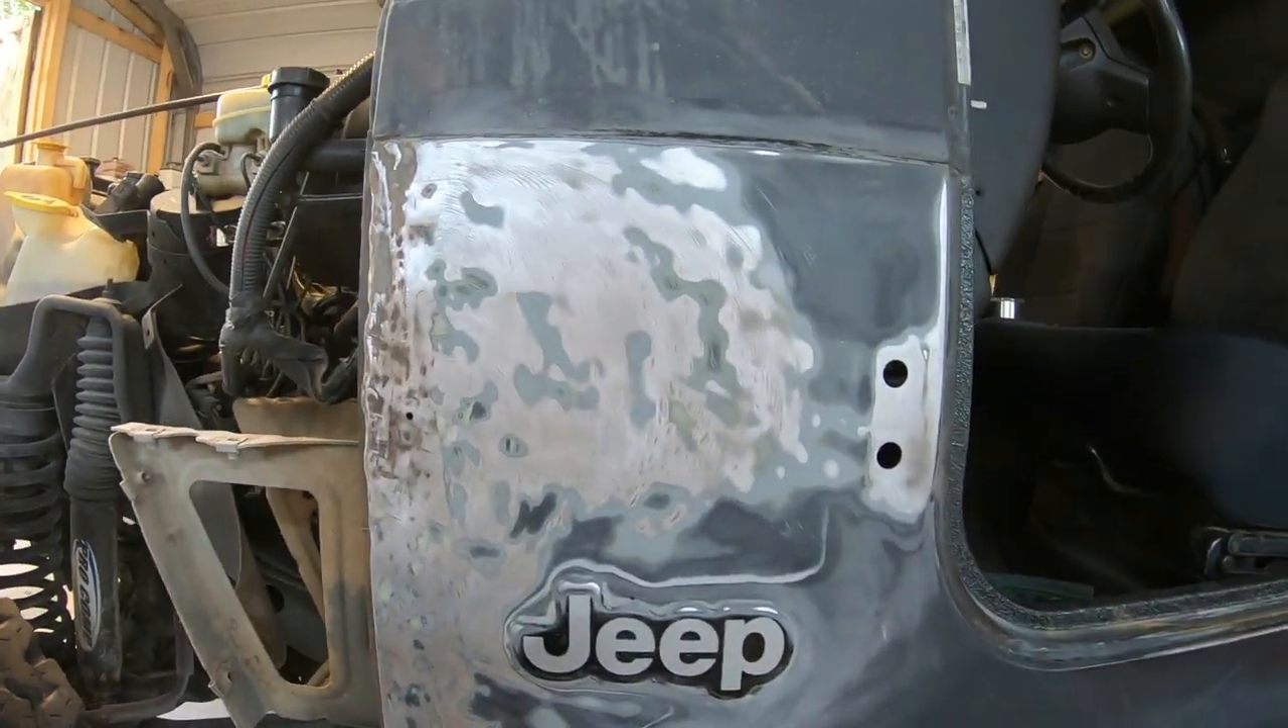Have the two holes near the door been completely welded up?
No.